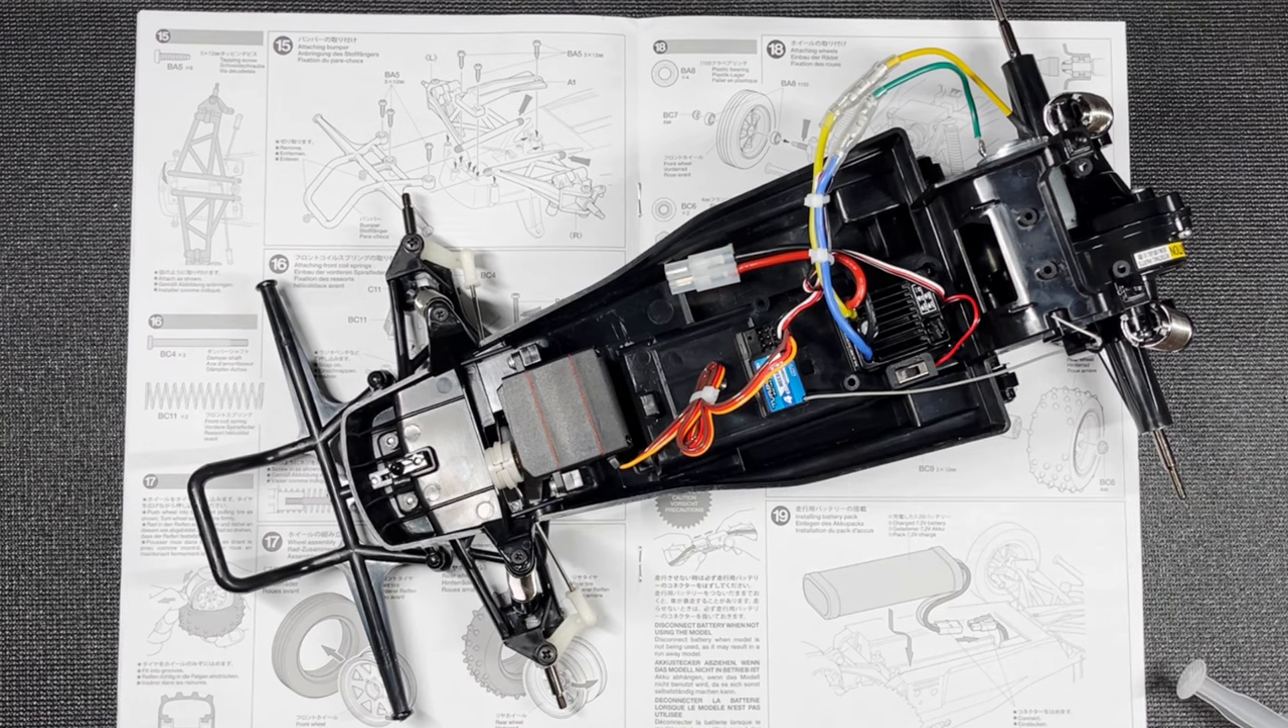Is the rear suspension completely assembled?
Yes.